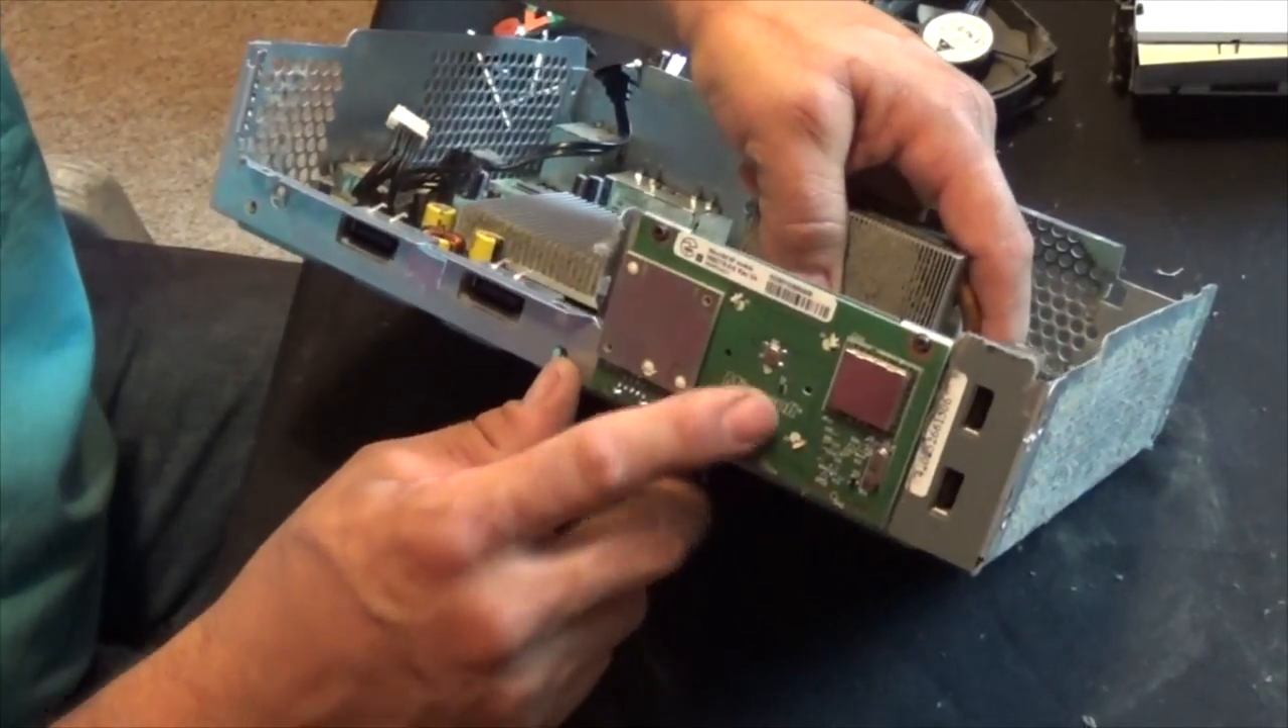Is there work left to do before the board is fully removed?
Yes.